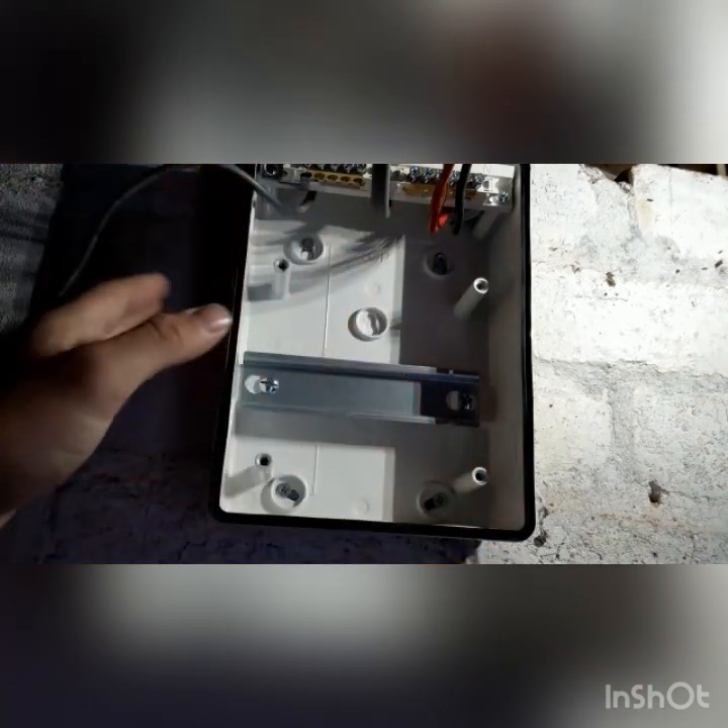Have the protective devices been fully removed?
Yes.